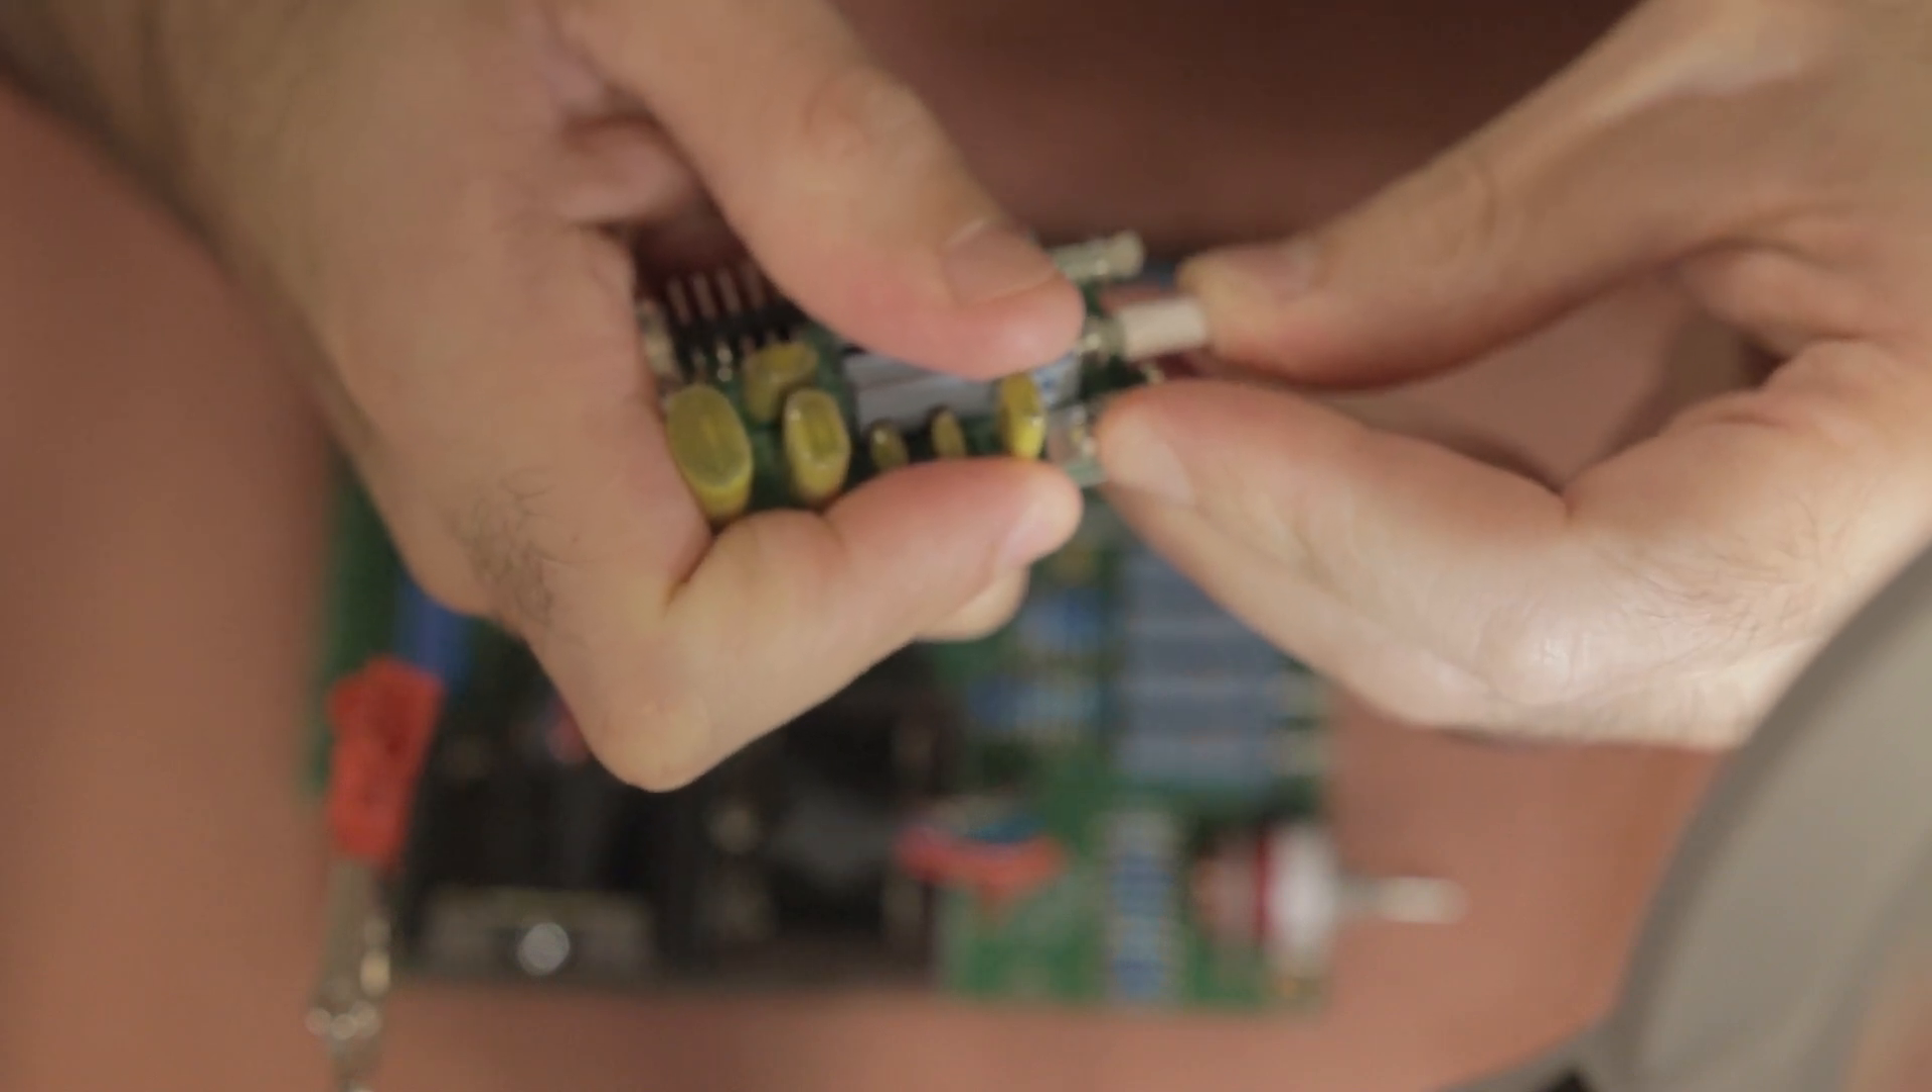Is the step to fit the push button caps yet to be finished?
Yes.